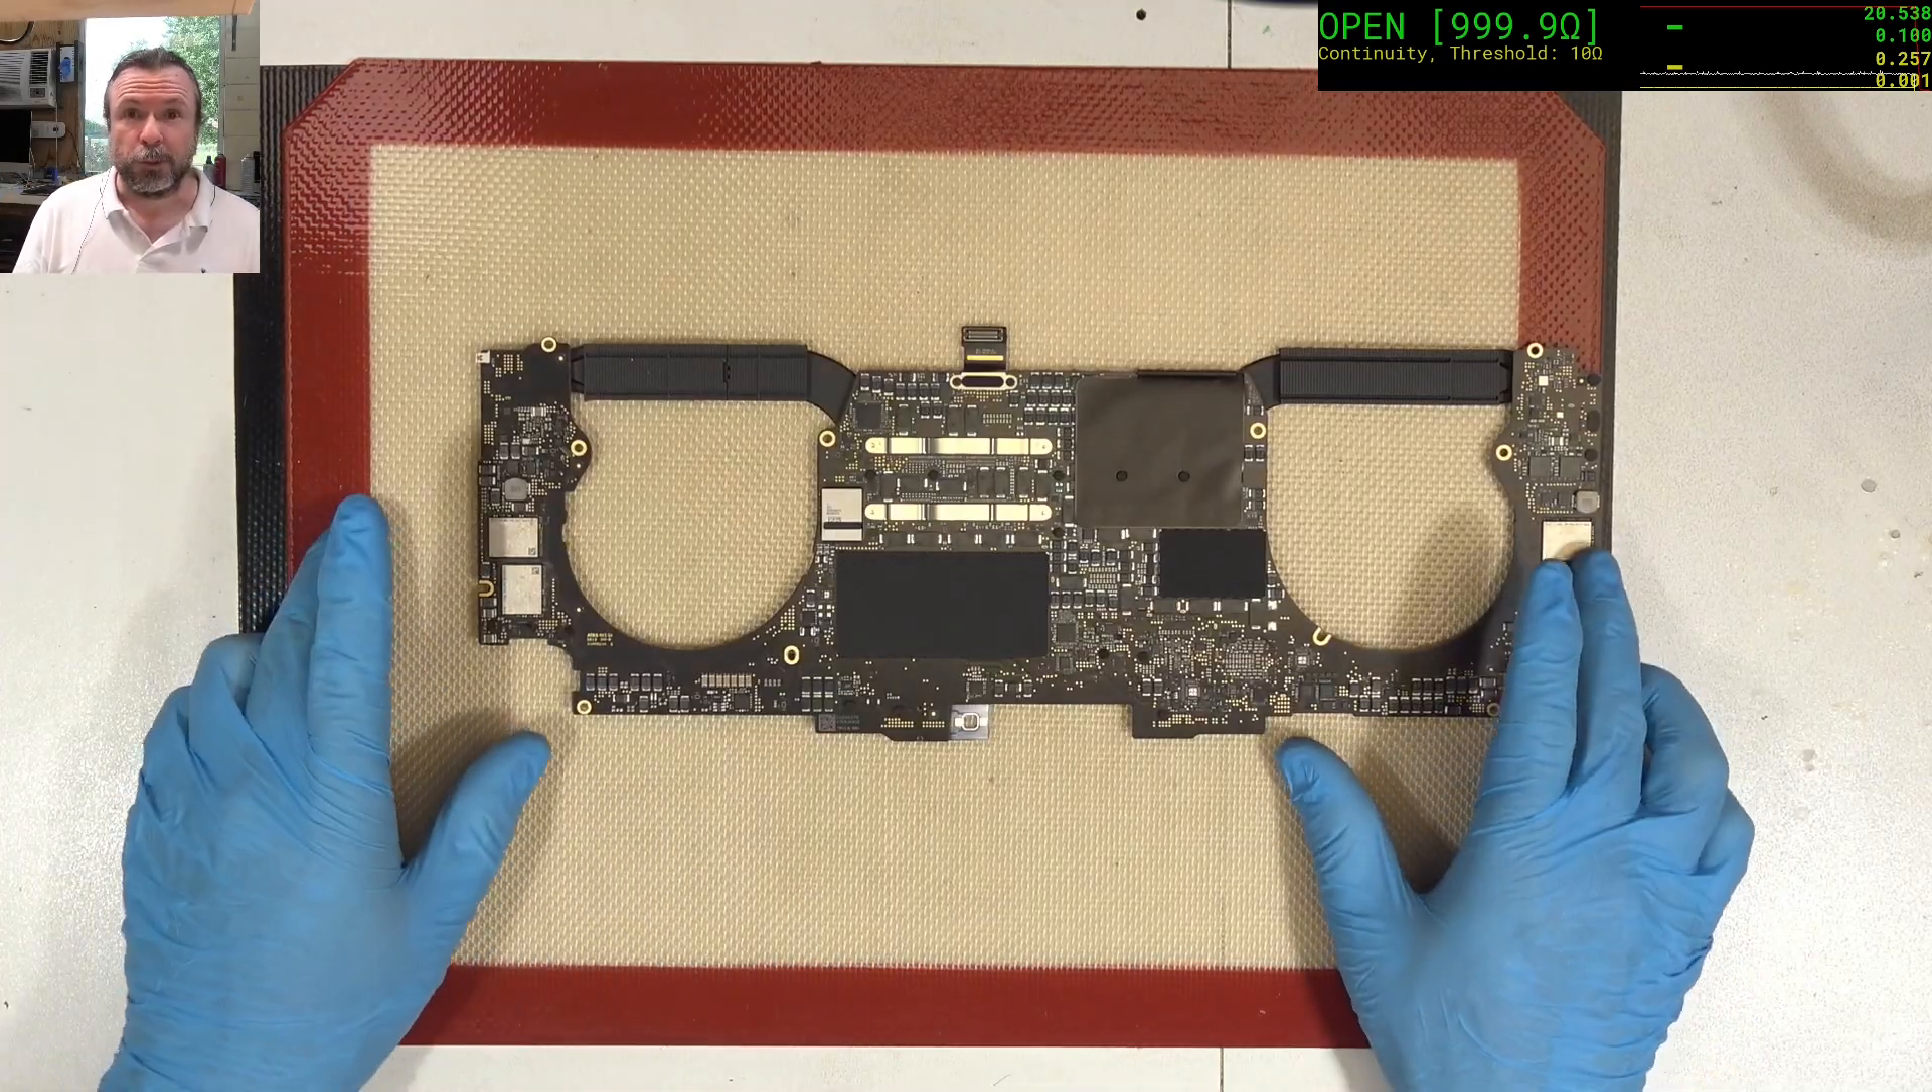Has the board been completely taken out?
Yes.